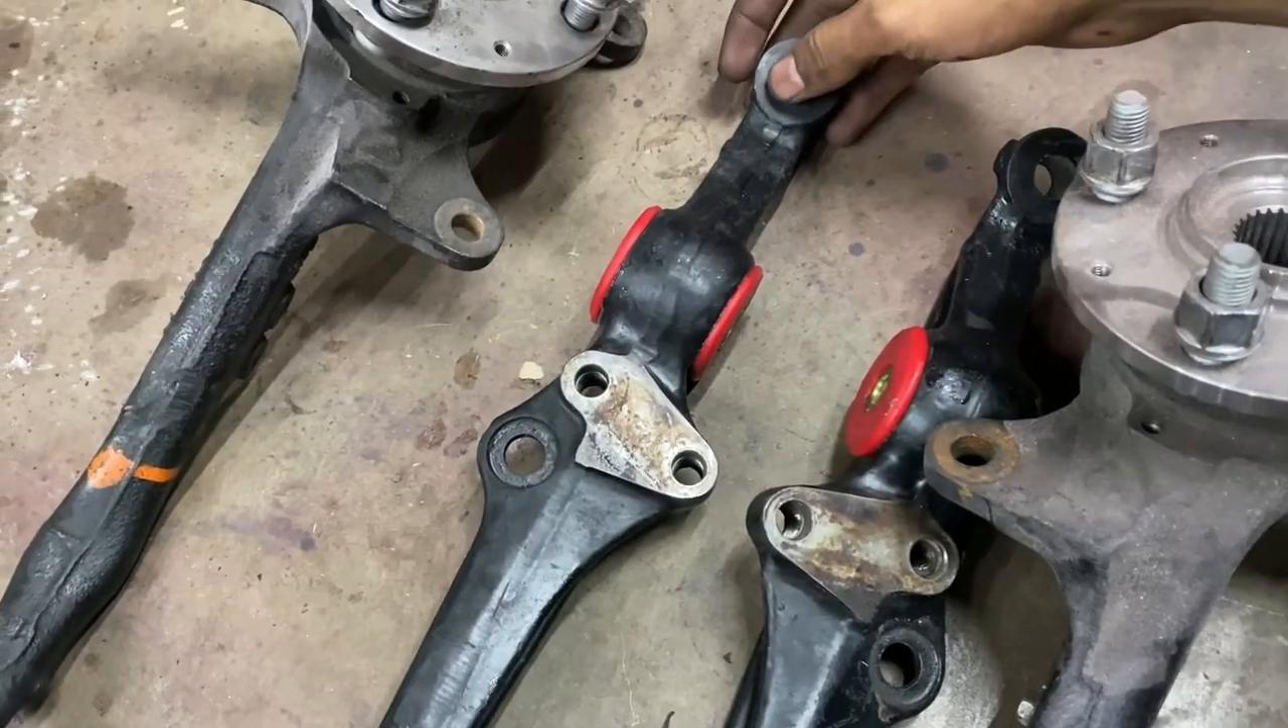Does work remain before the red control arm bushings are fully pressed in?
No.